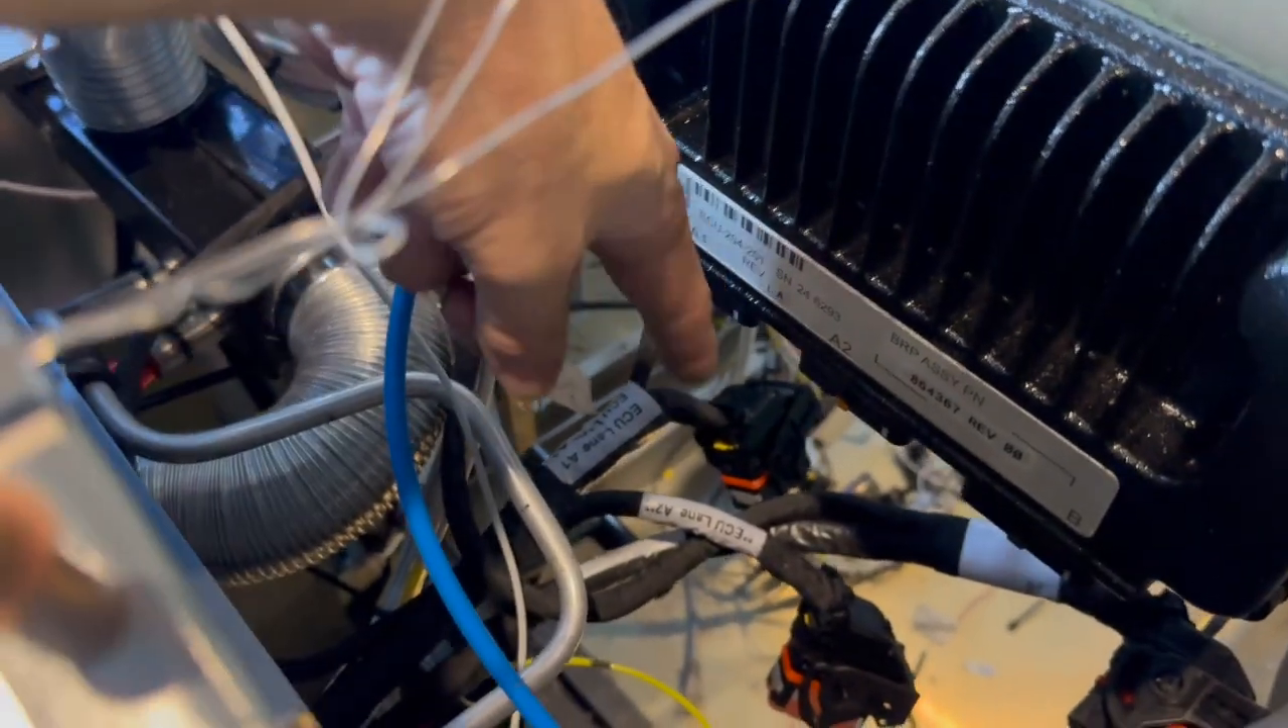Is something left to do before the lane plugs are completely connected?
Yes.